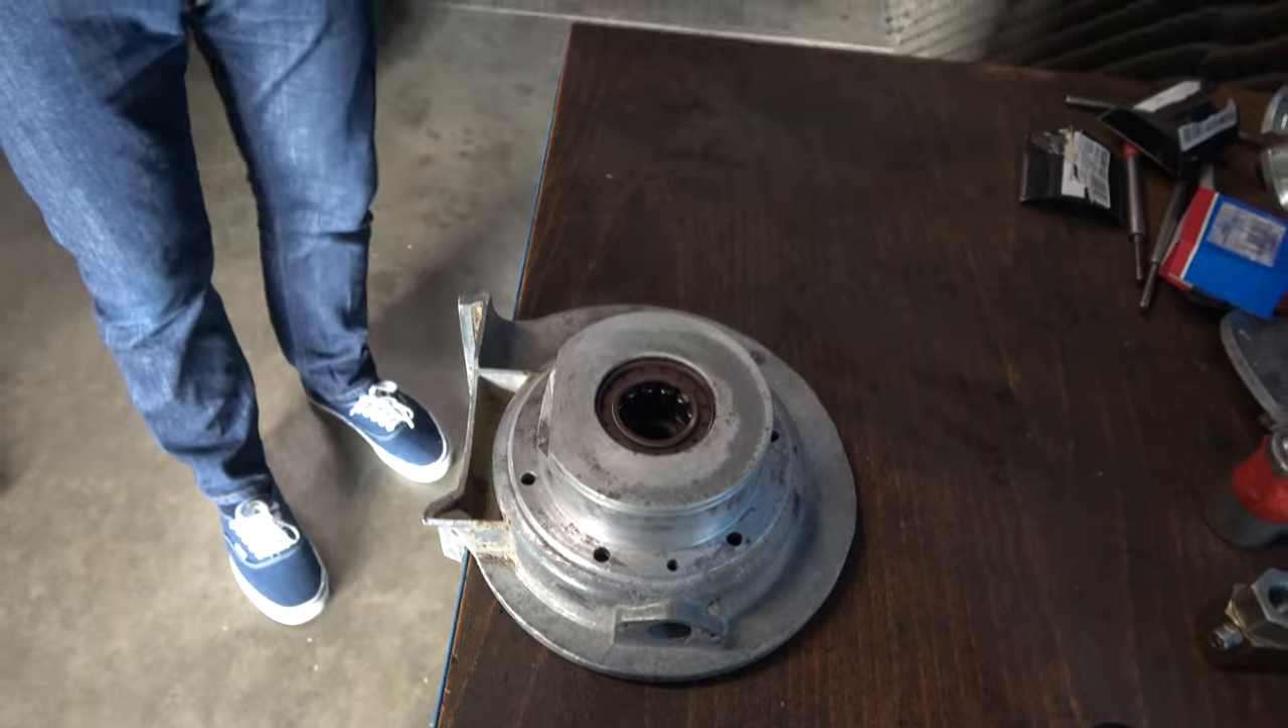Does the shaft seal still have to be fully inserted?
No.